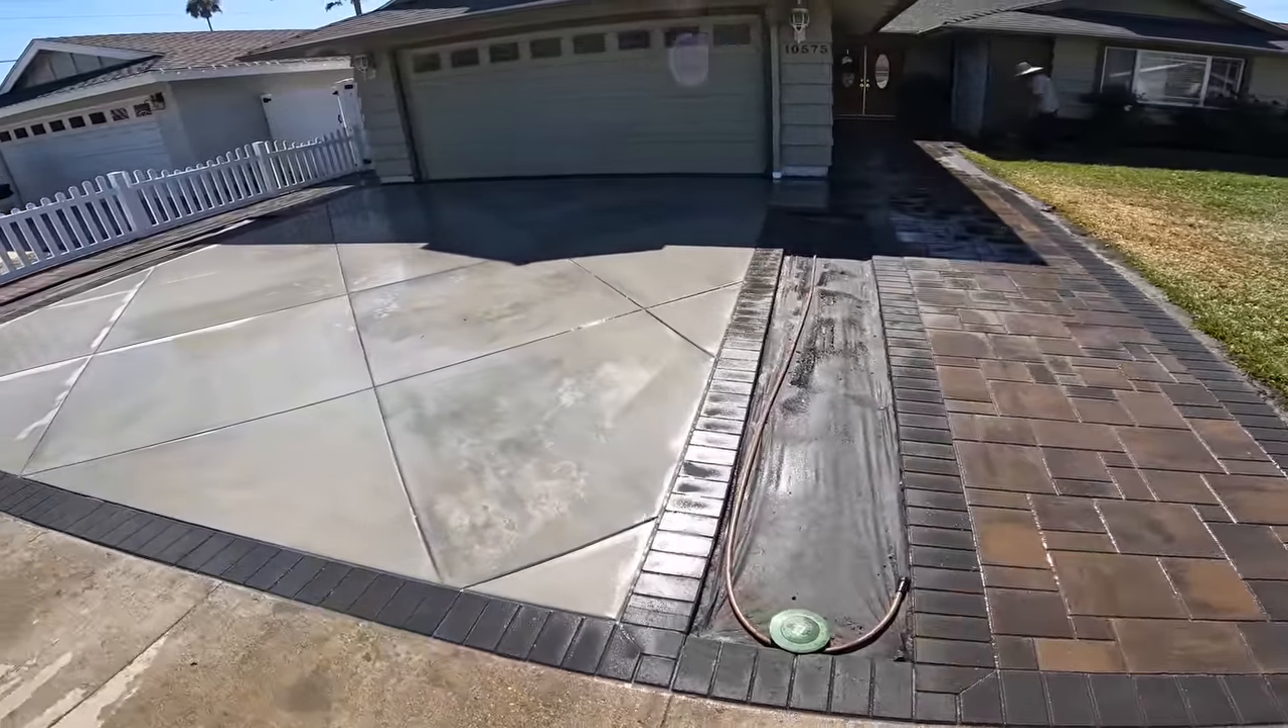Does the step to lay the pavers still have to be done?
No.